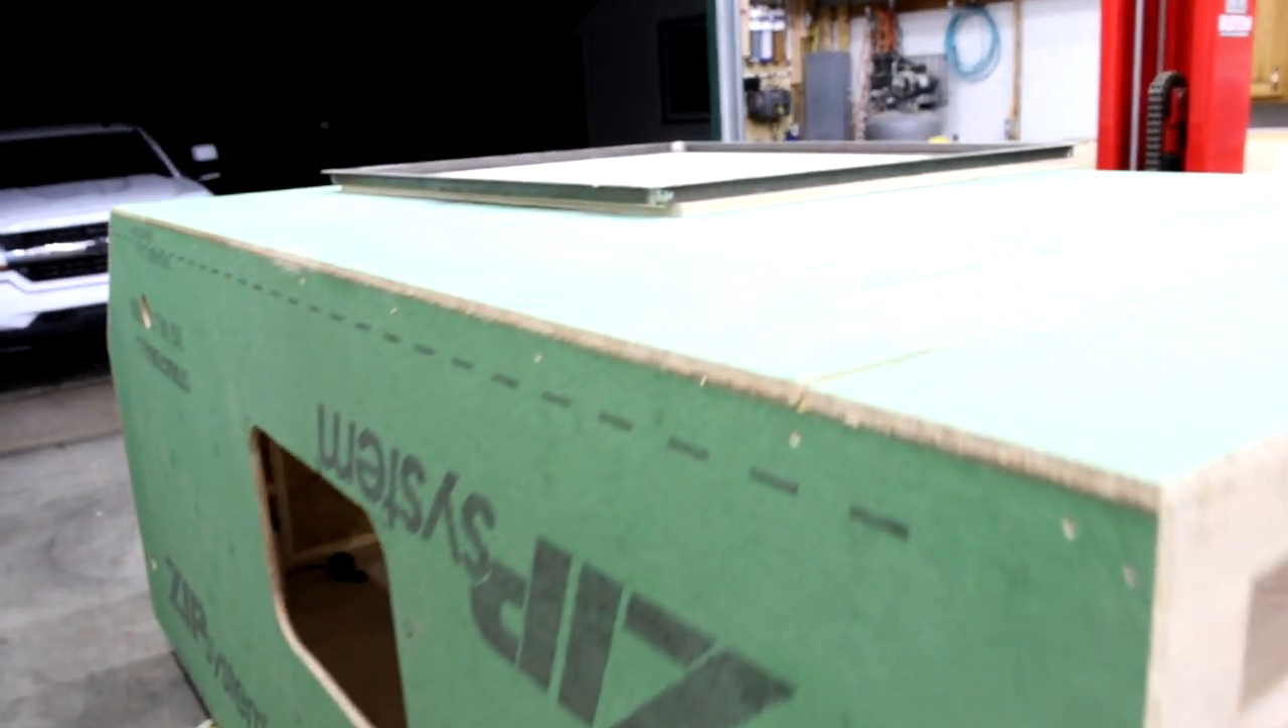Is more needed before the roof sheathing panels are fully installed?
No.